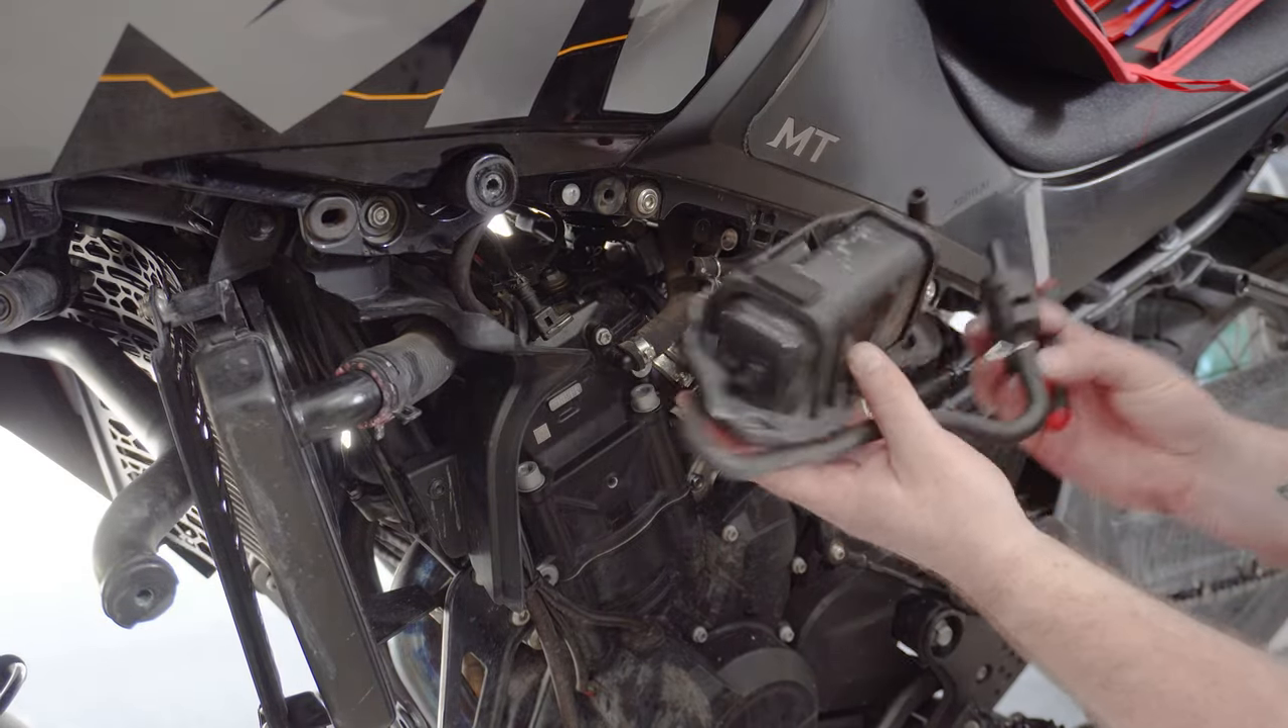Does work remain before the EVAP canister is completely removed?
No.